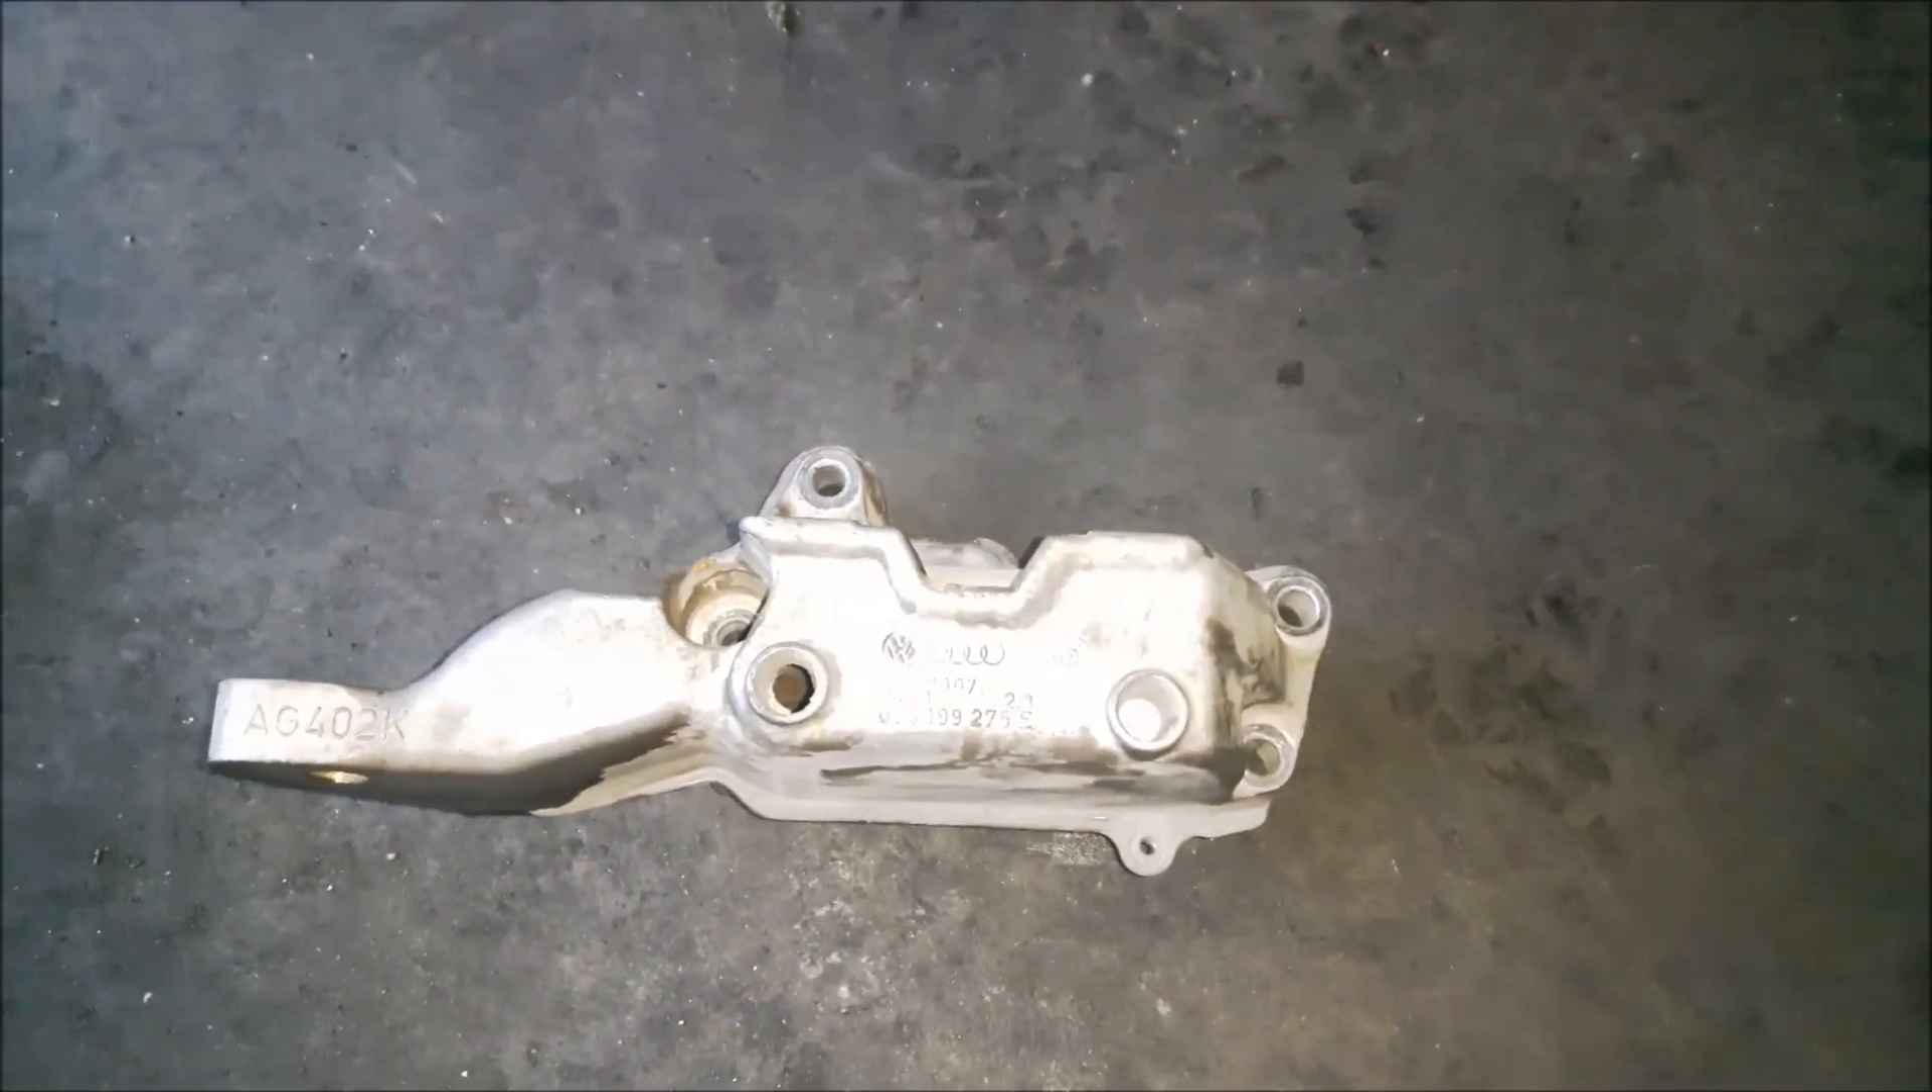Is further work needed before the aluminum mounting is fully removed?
No.